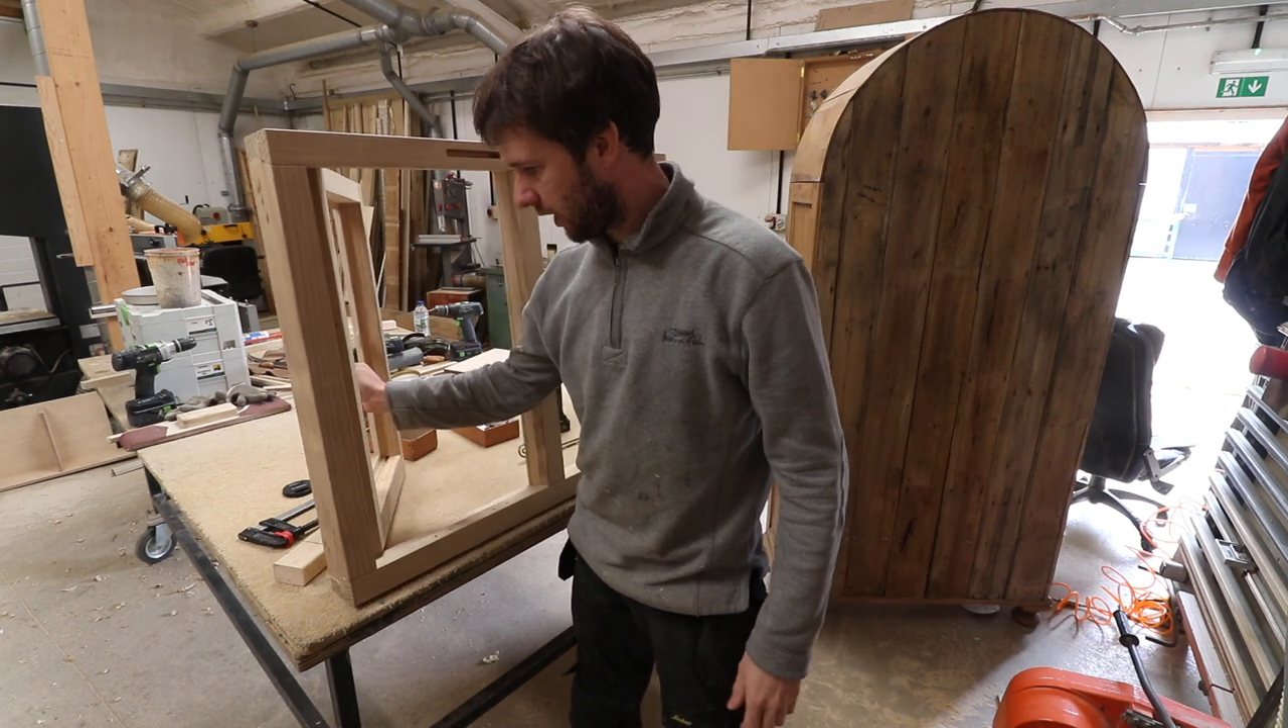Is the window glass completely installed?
No.